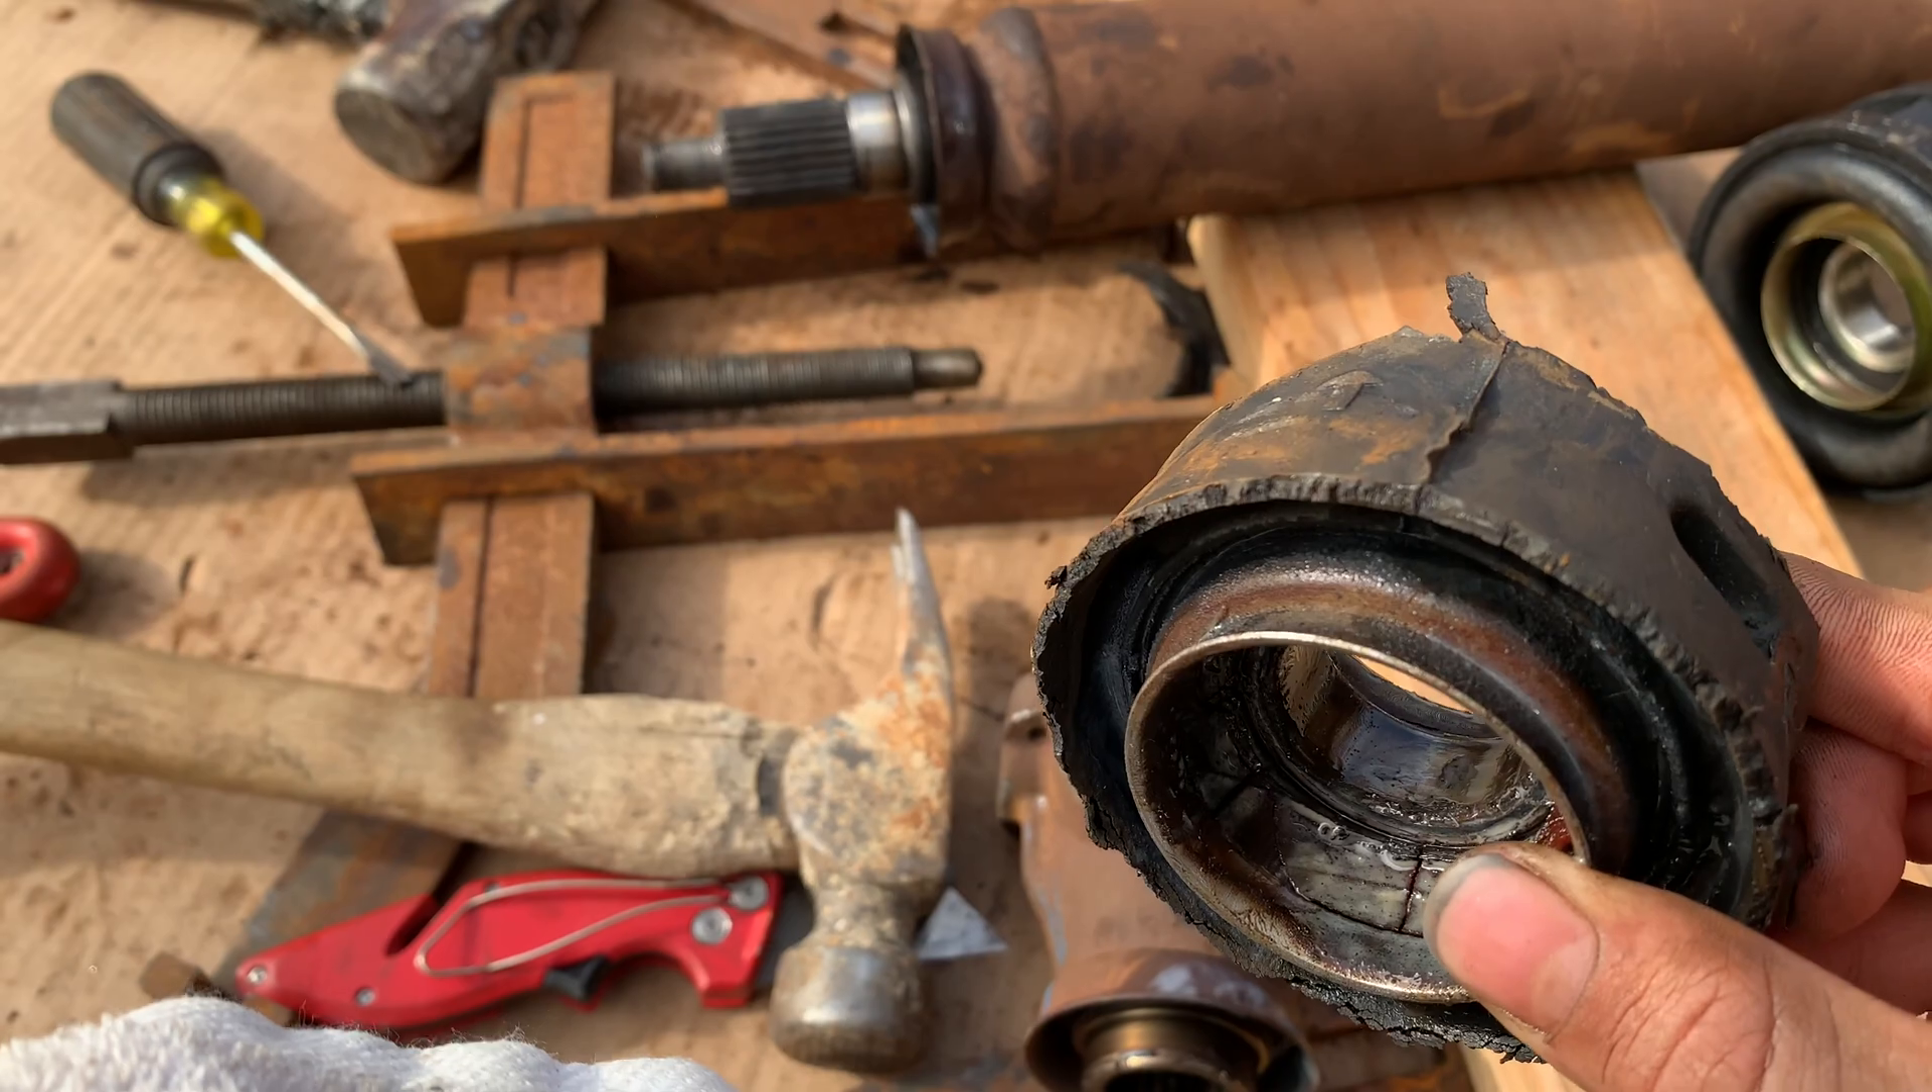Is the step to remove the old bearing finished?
Yes.